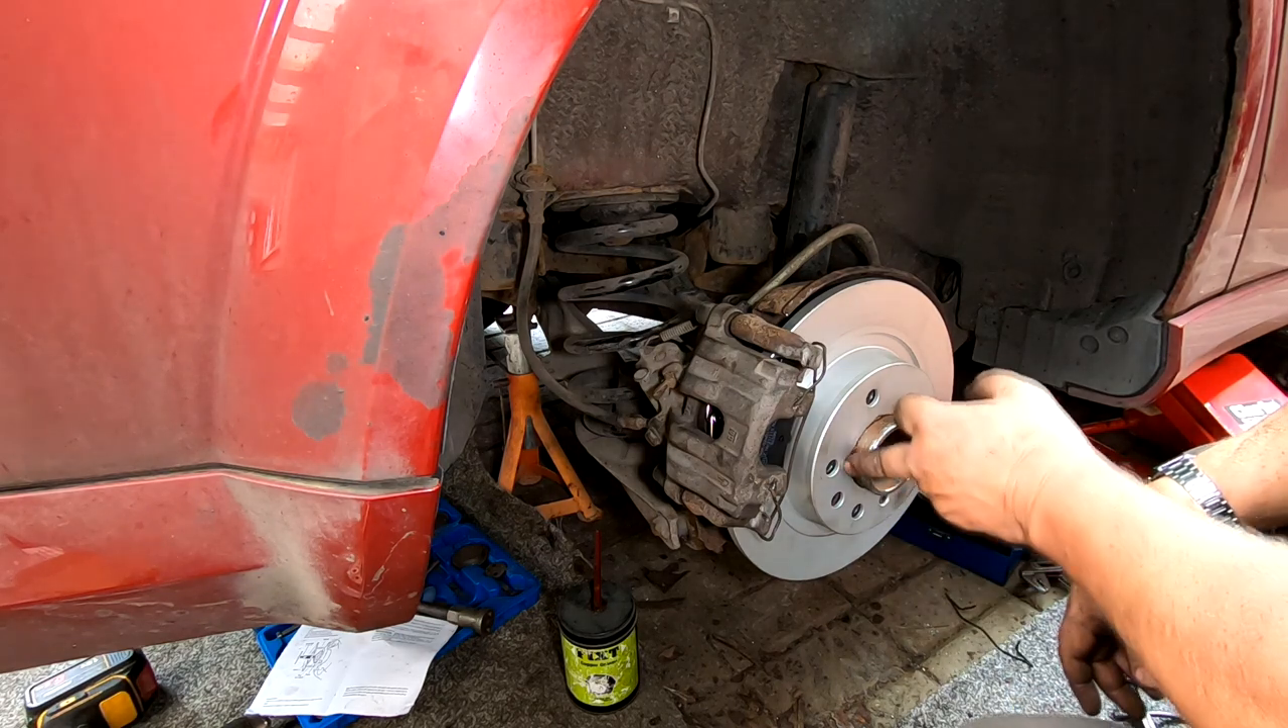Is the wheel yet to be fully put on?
Yes.